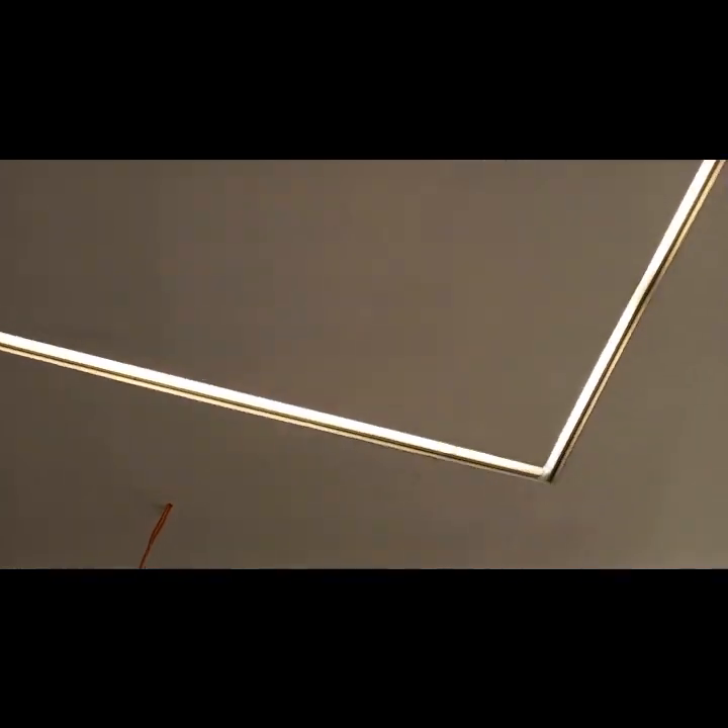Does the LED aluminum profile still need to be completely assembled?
No.